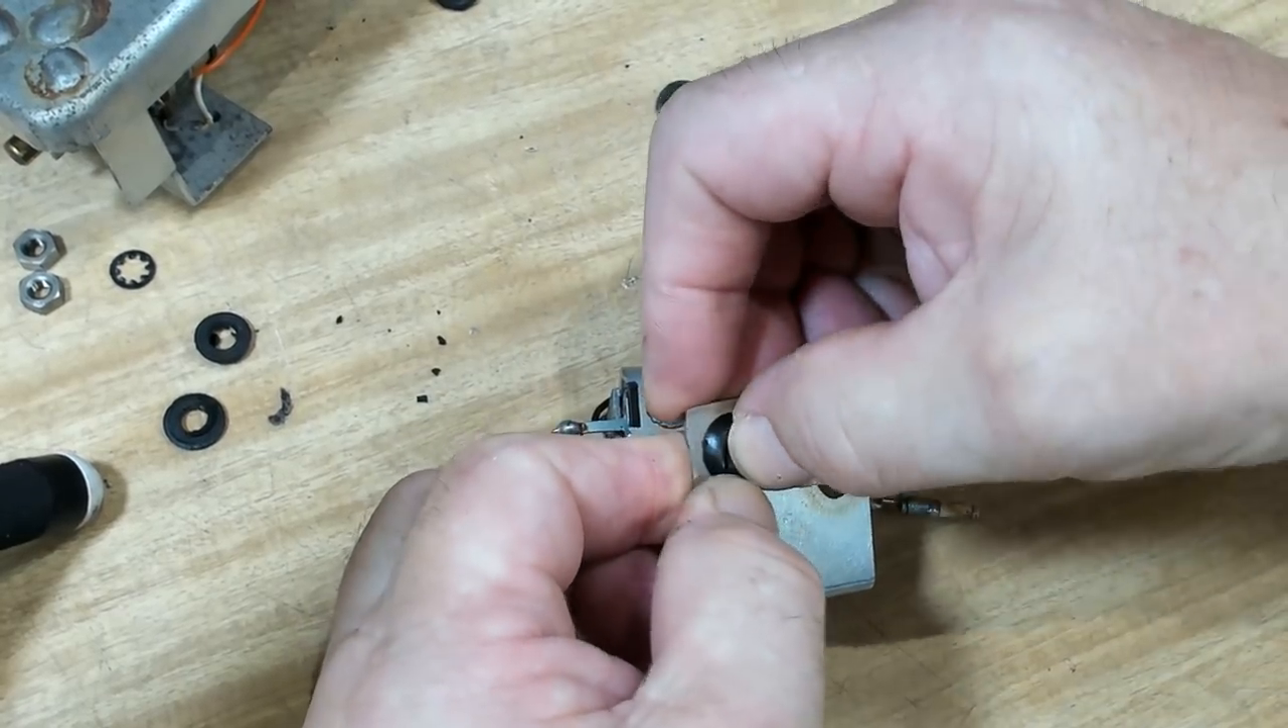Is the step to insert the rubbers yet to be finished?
Yes.